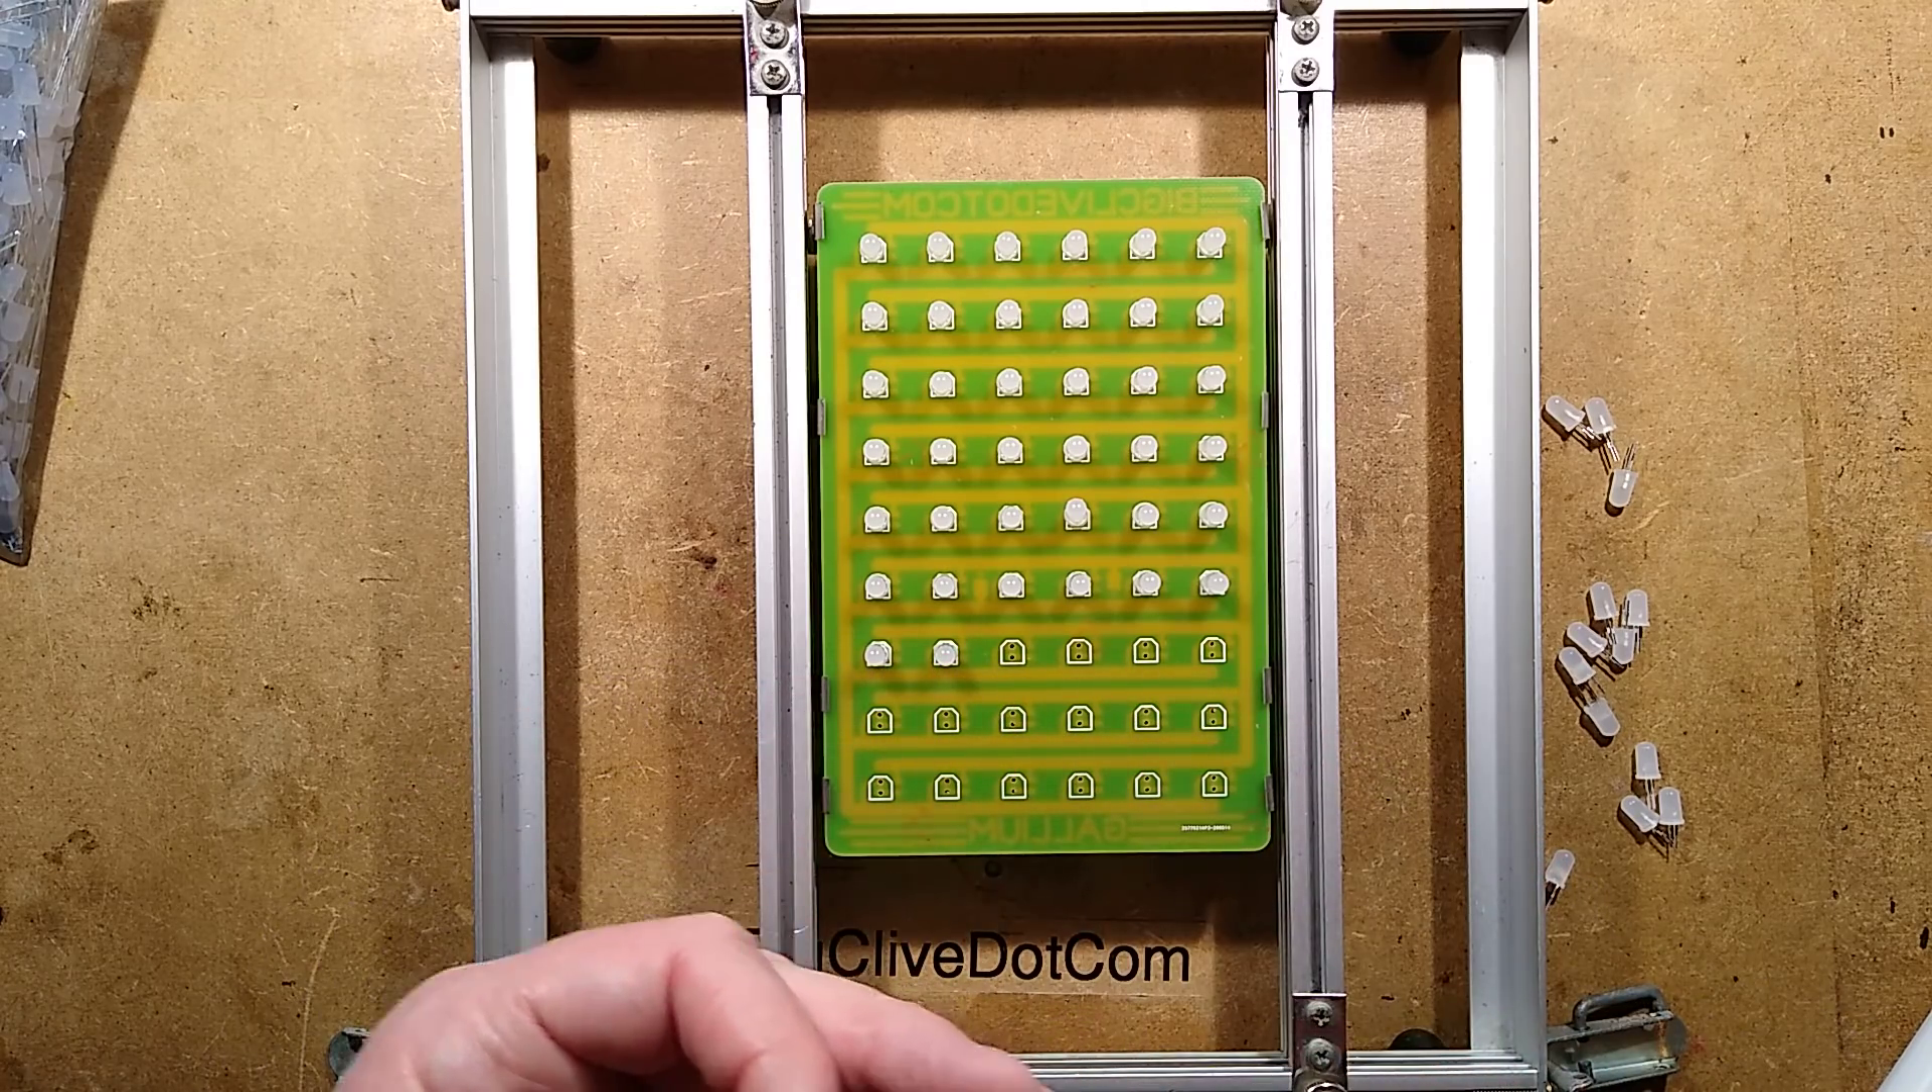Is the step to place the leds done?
No.